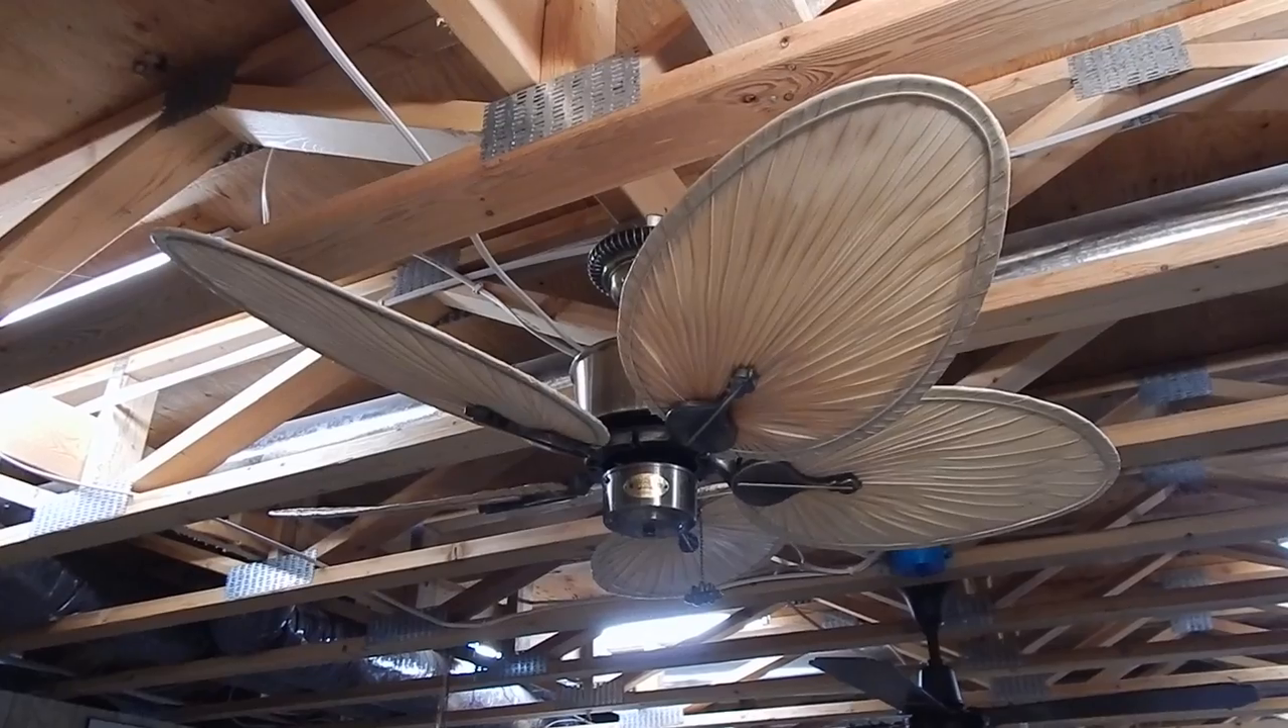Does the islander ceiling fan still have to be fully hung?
No.